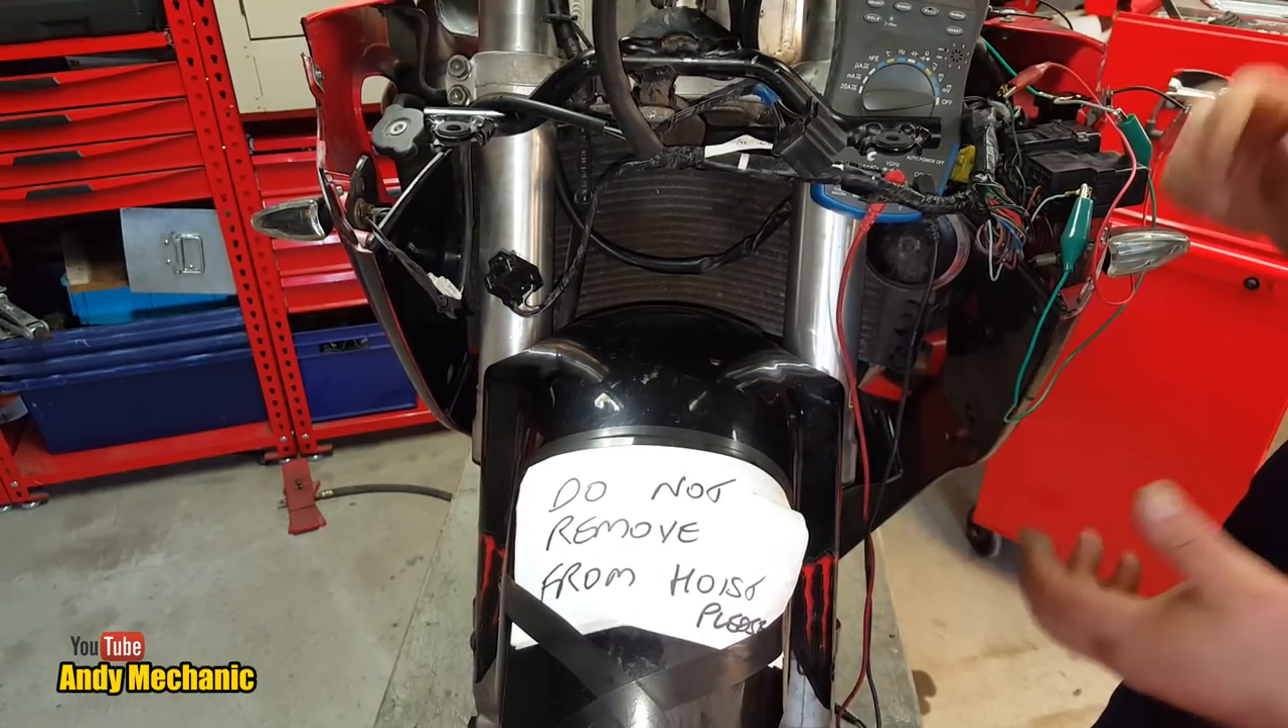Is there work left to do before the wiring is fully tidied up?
Yes.